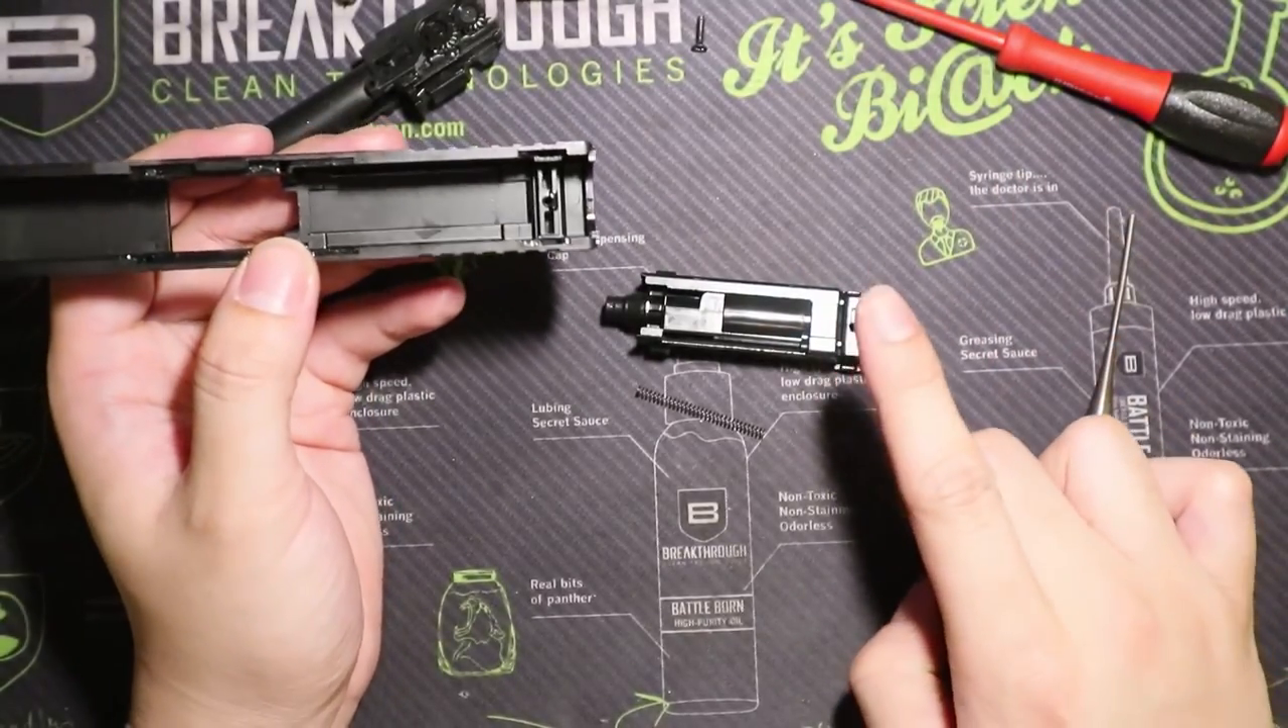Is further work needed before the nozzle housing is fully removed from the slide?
No.